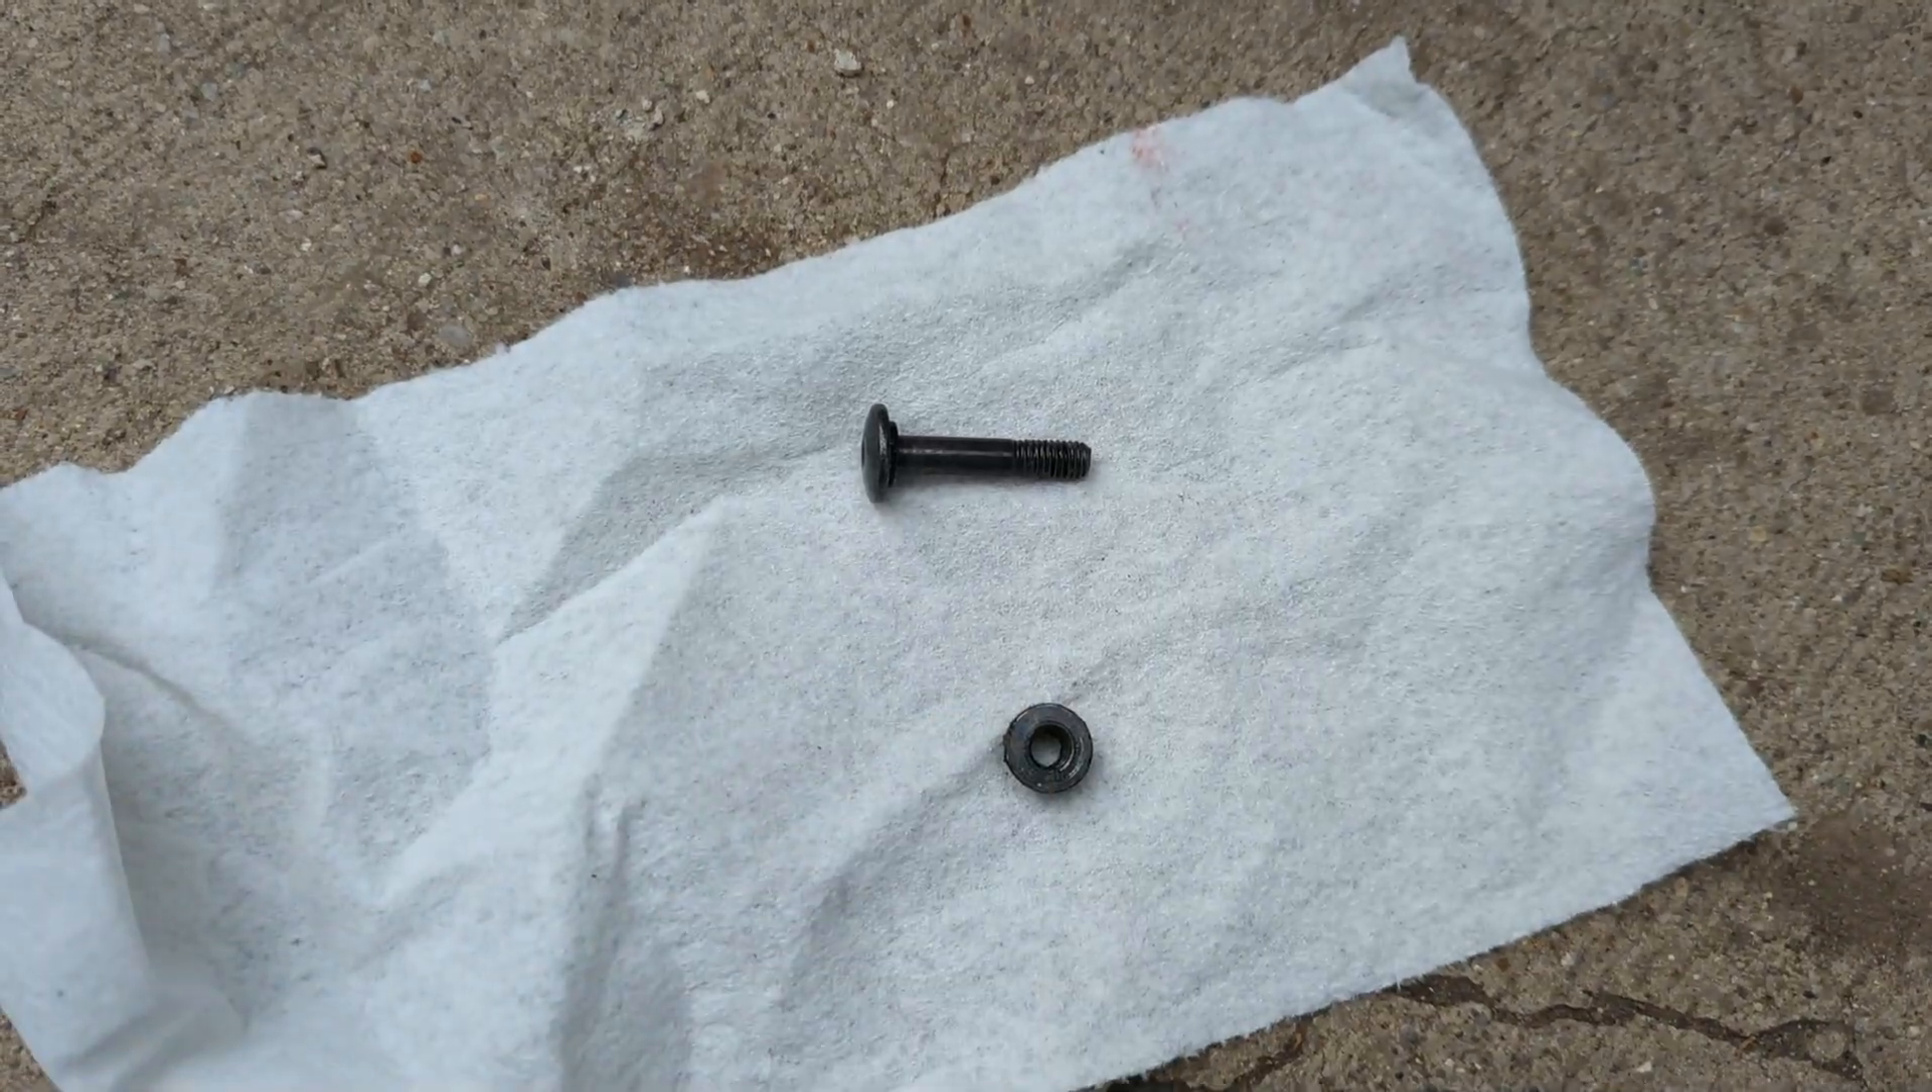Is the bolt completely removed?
Yes.